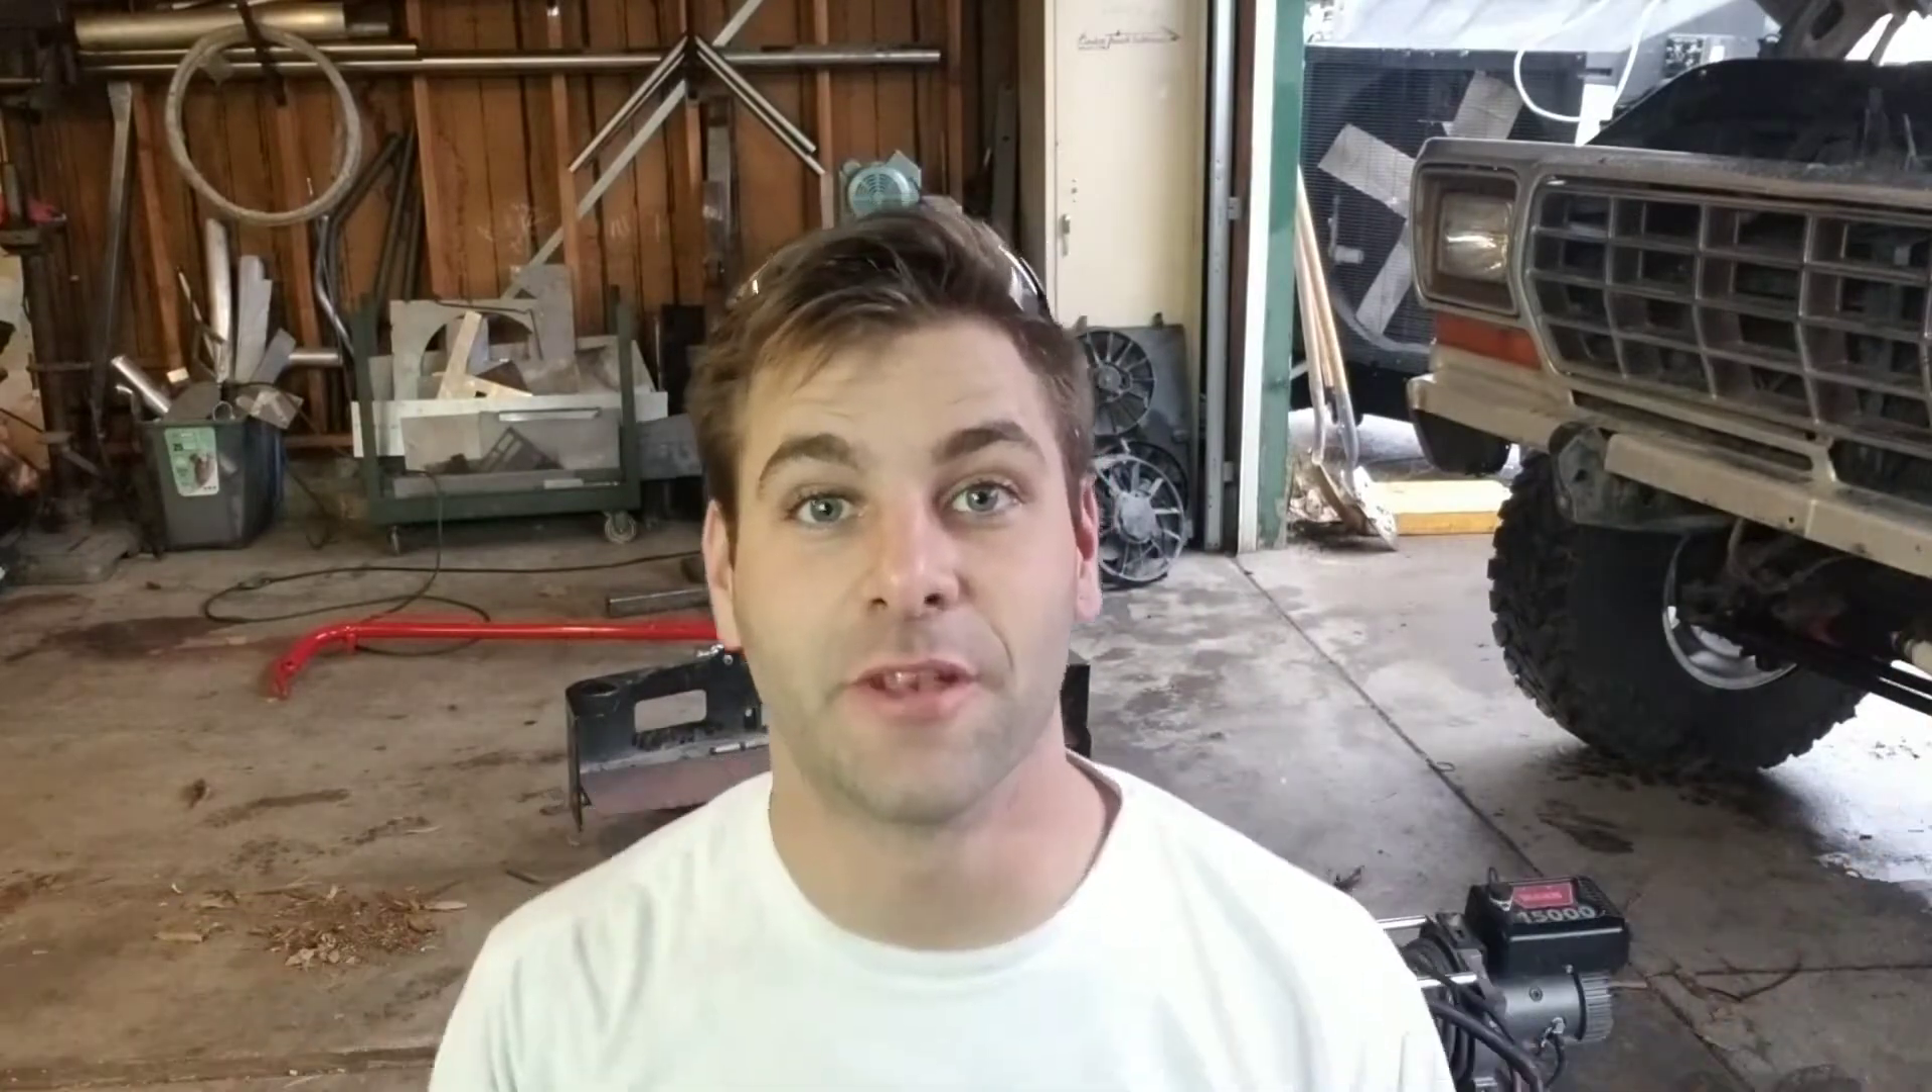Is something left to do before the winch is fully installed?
Yes.